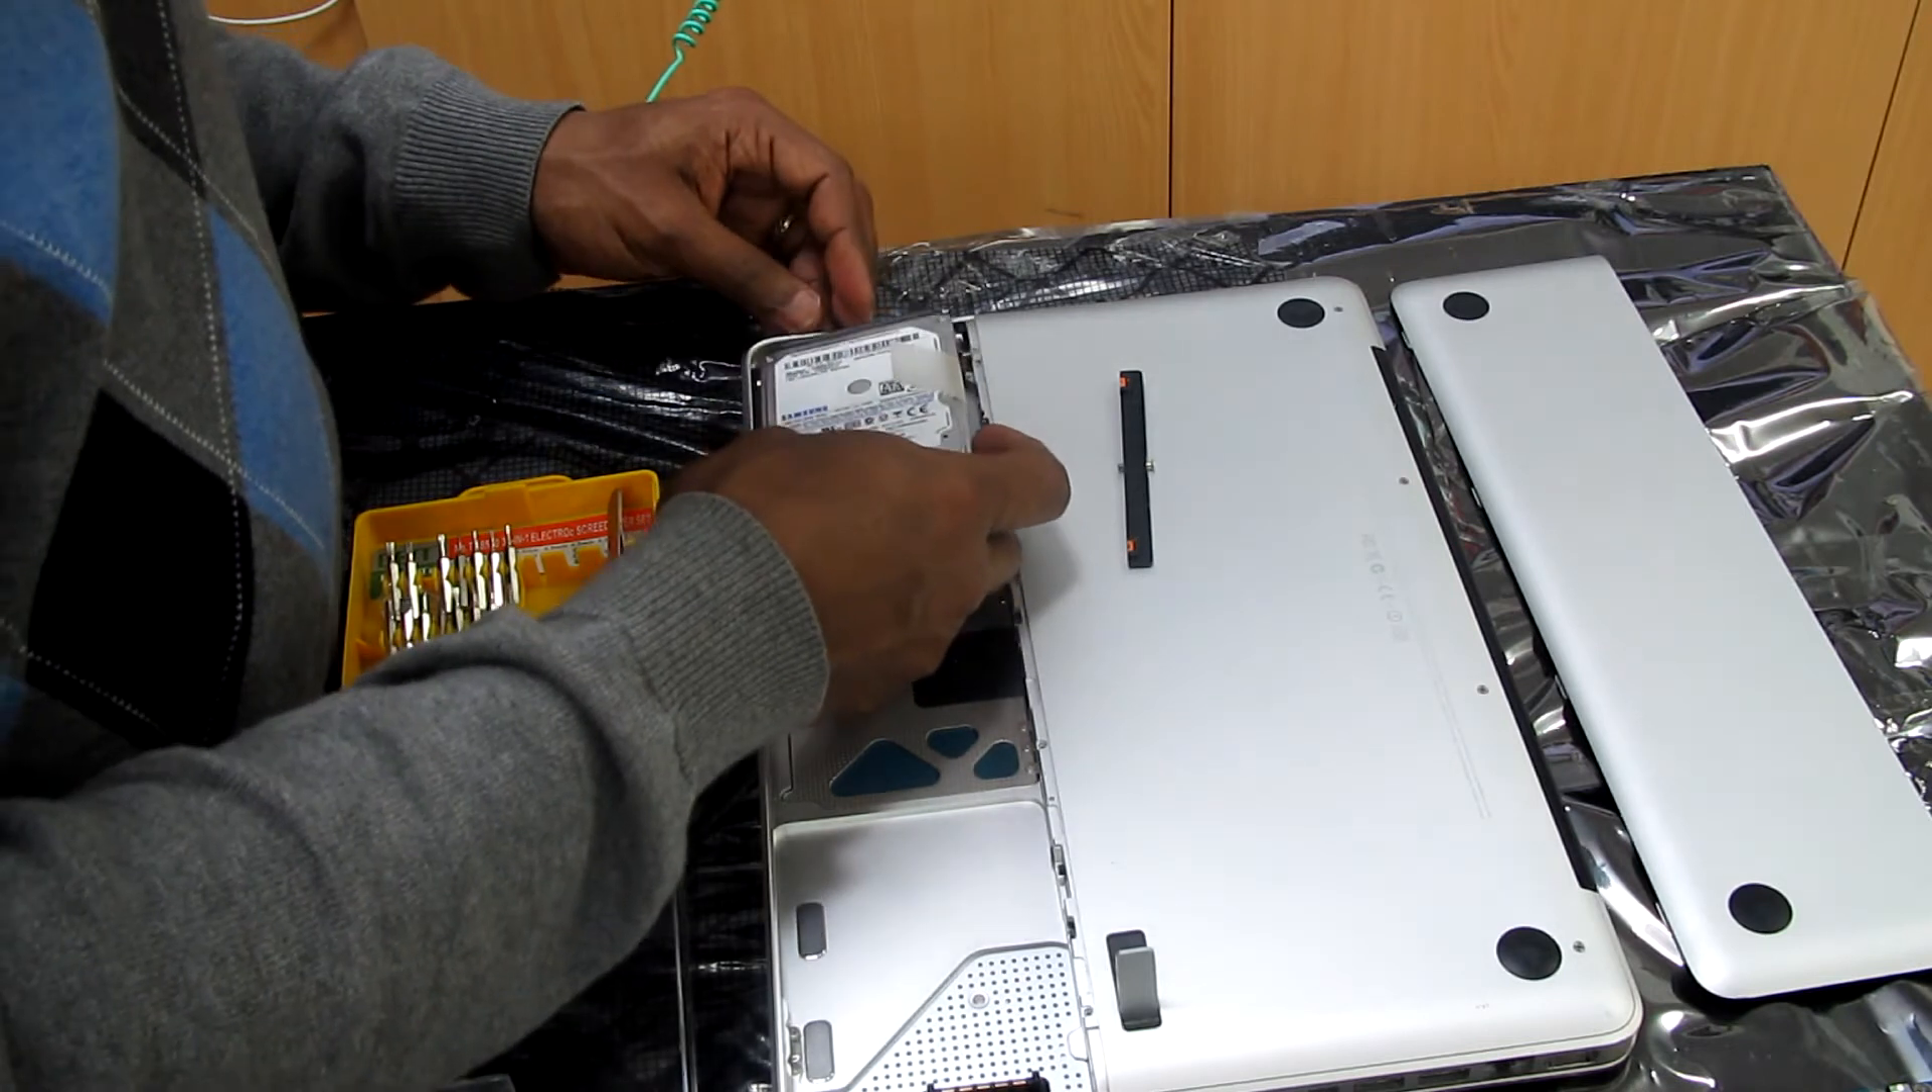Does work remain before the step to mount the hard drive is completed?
Yes.